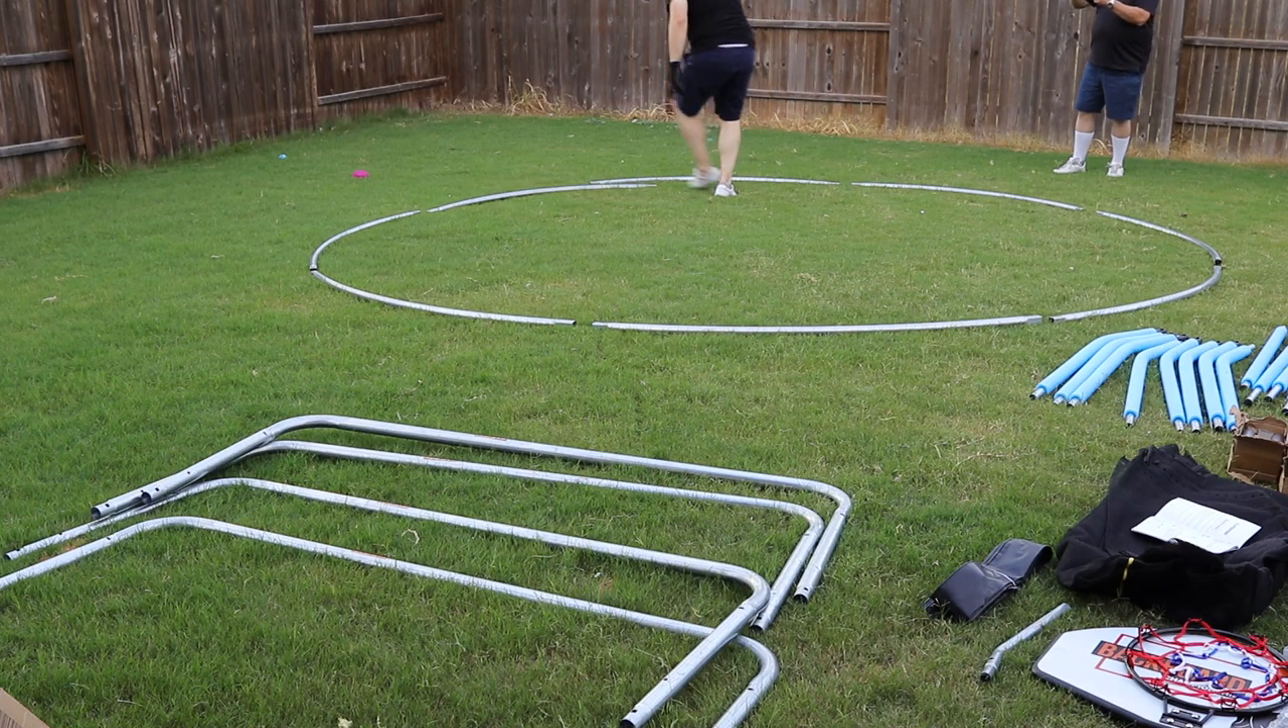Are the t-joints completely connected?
No.